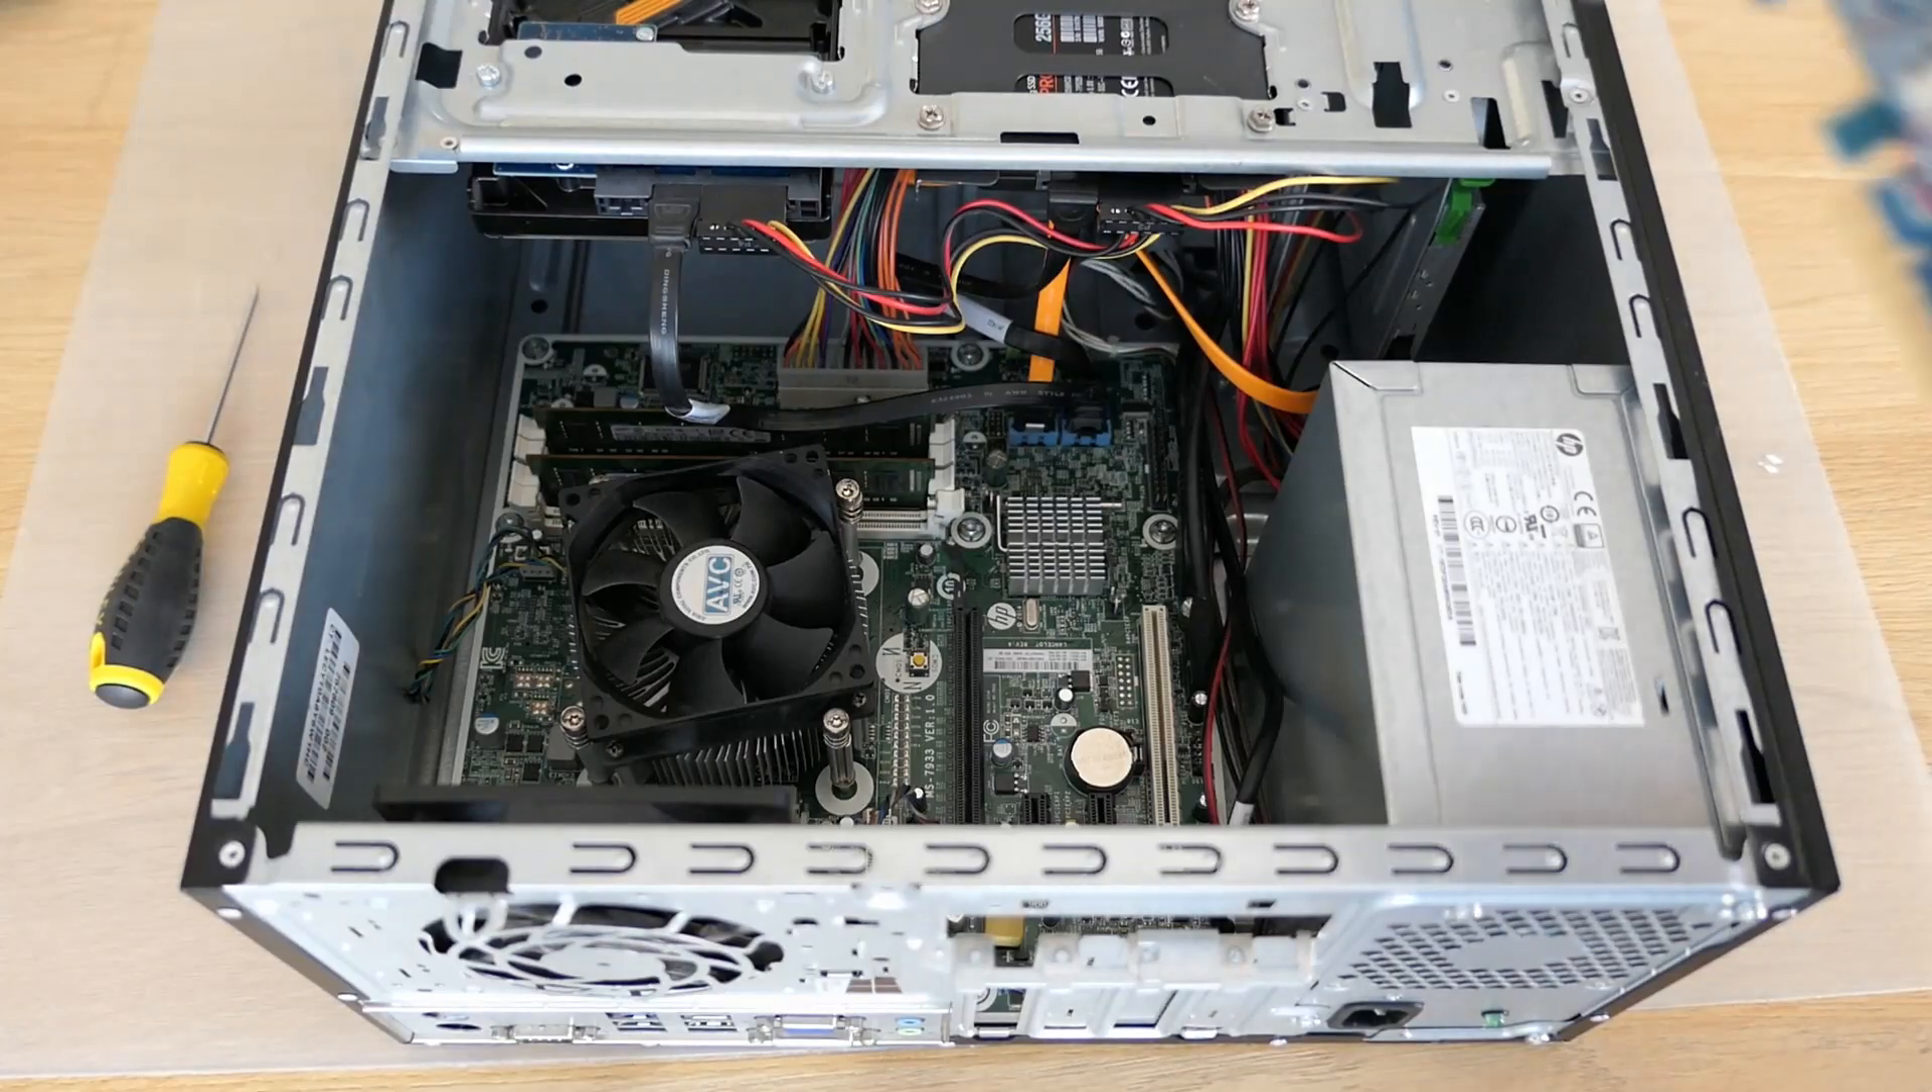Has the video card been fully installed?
No.